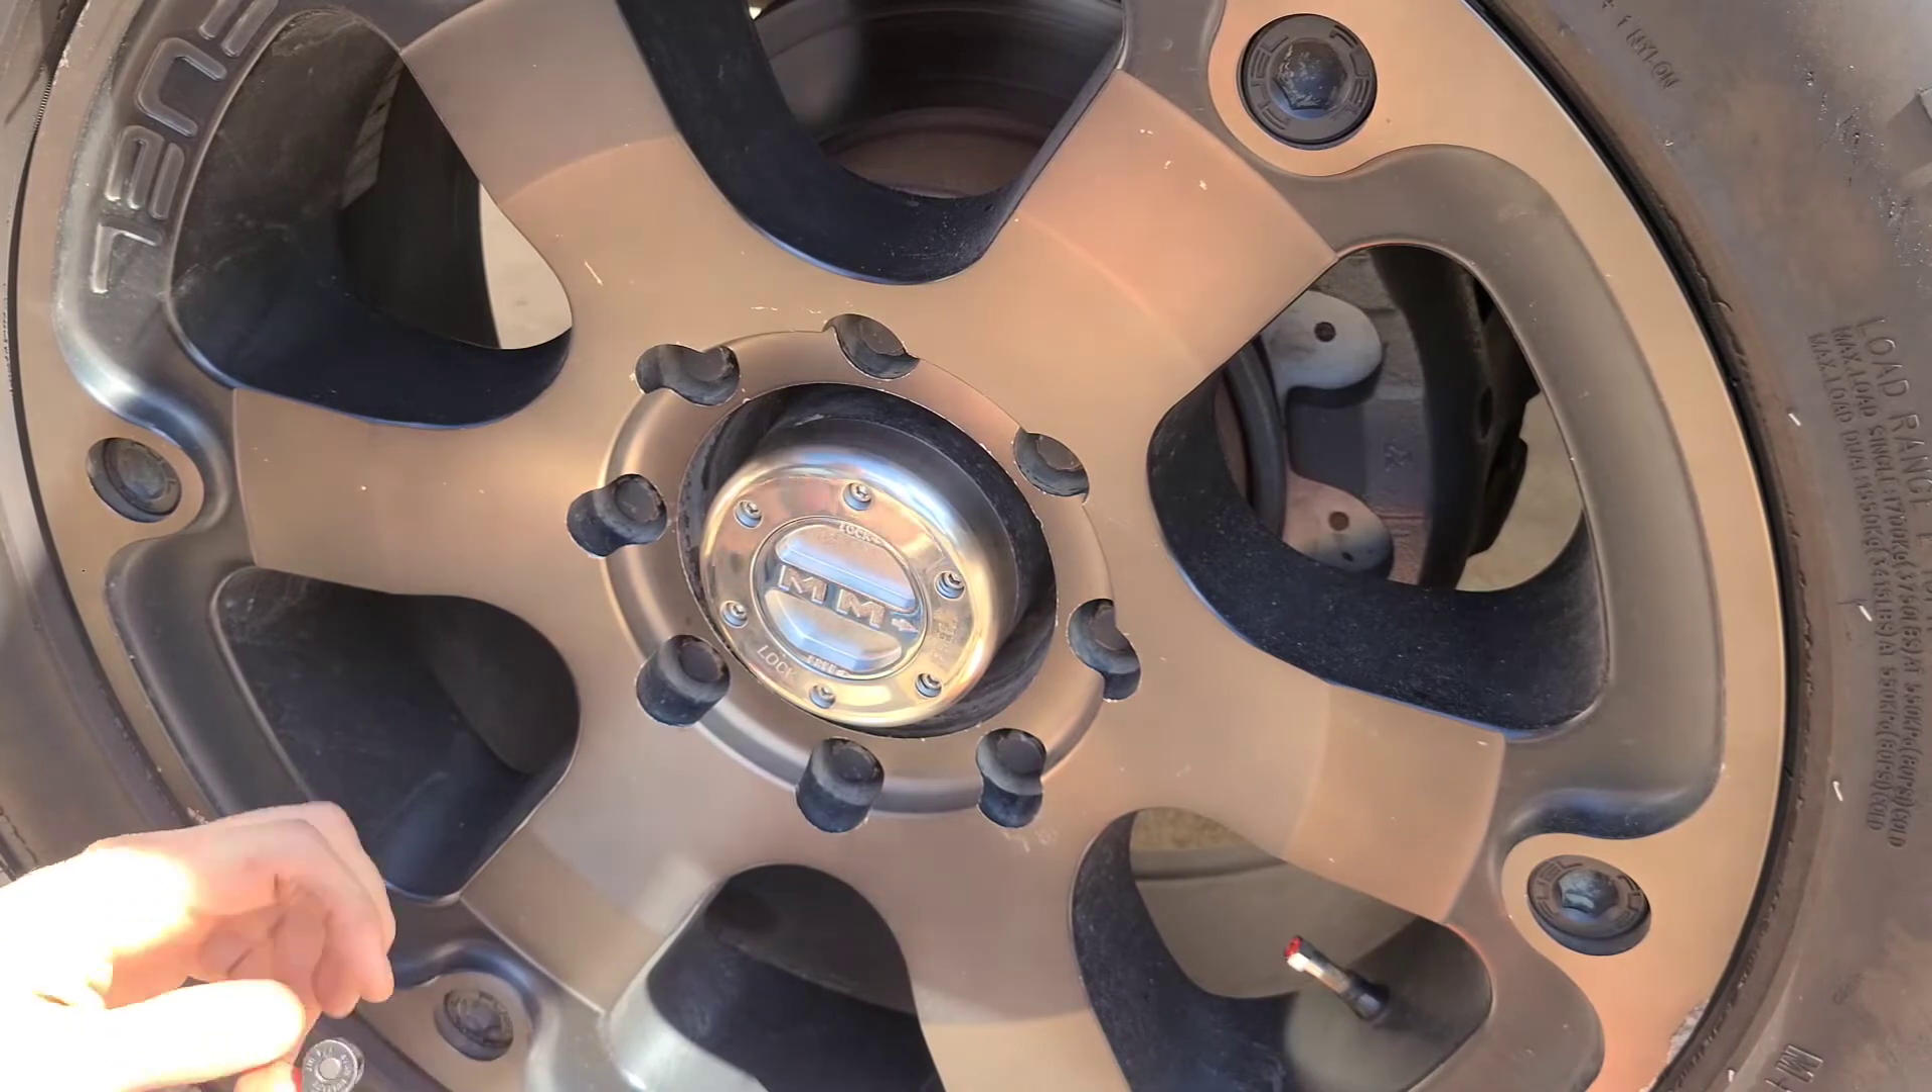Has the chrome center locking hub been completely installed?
Yes.